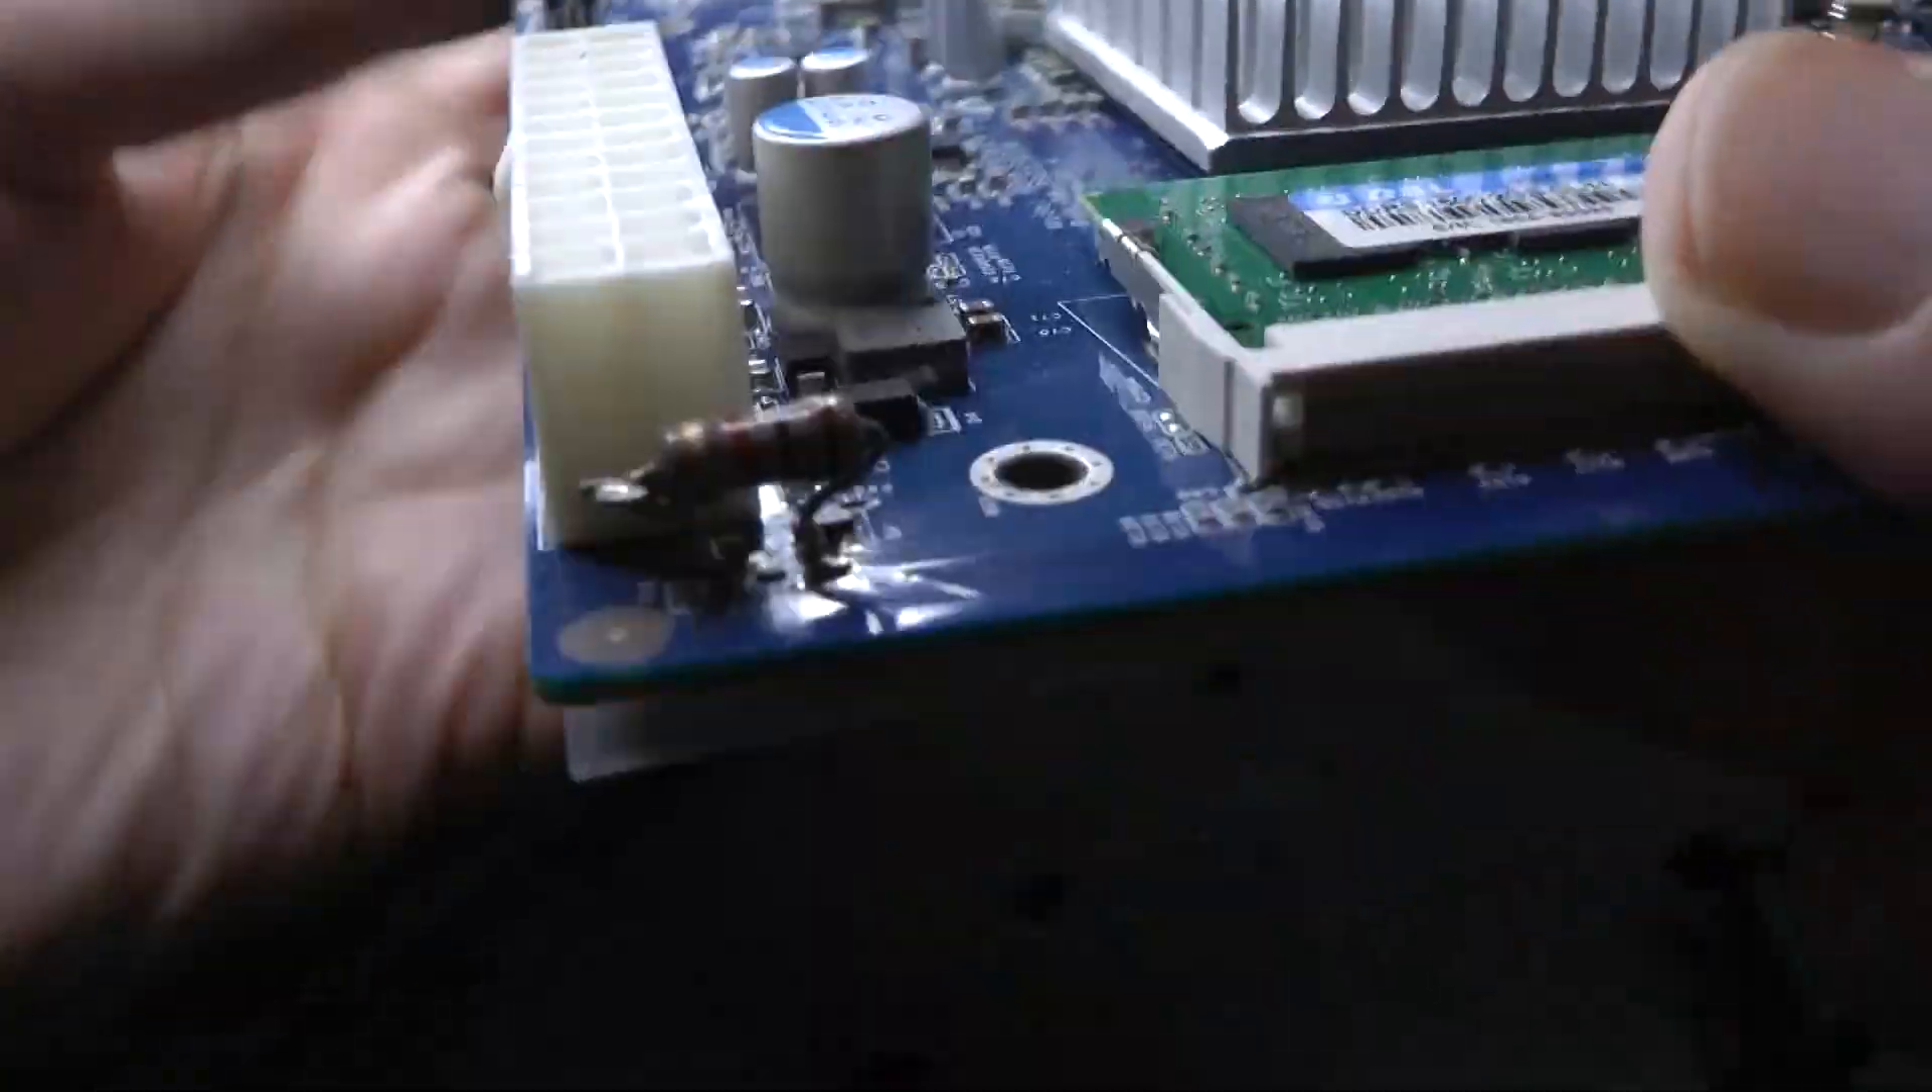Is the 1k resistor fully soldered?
Yes.